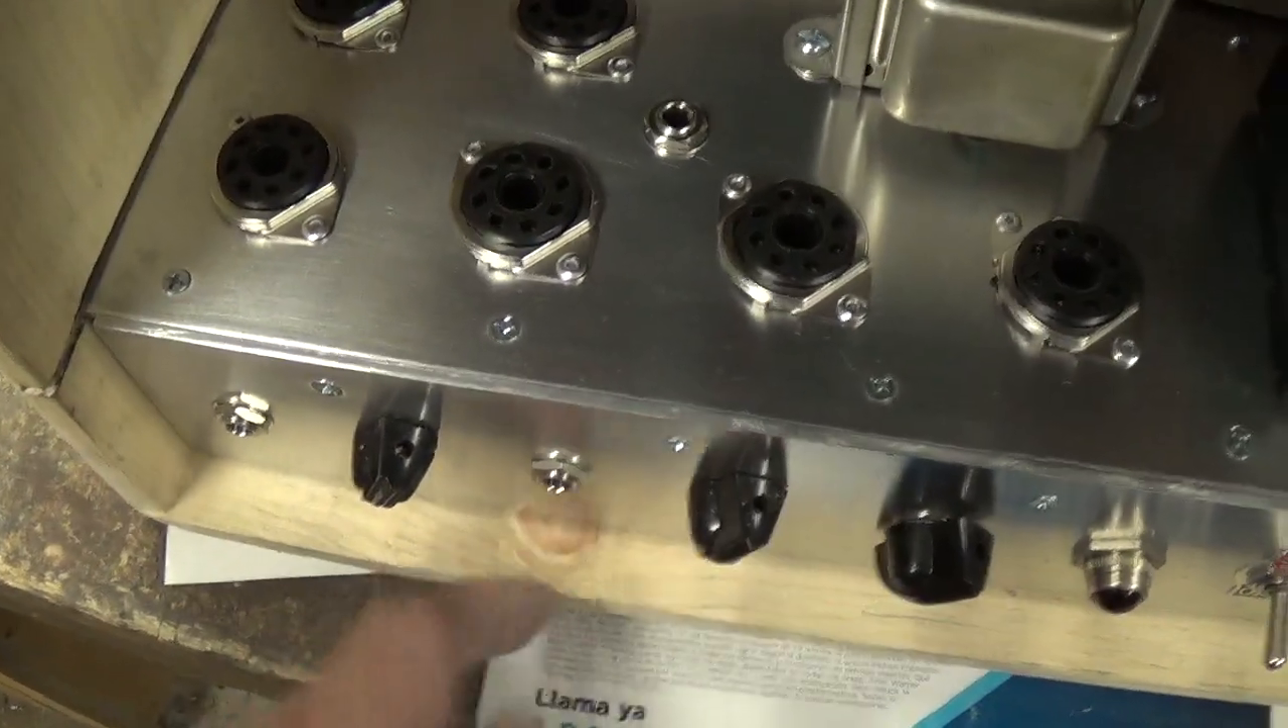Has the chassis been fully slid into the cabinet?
Yes.